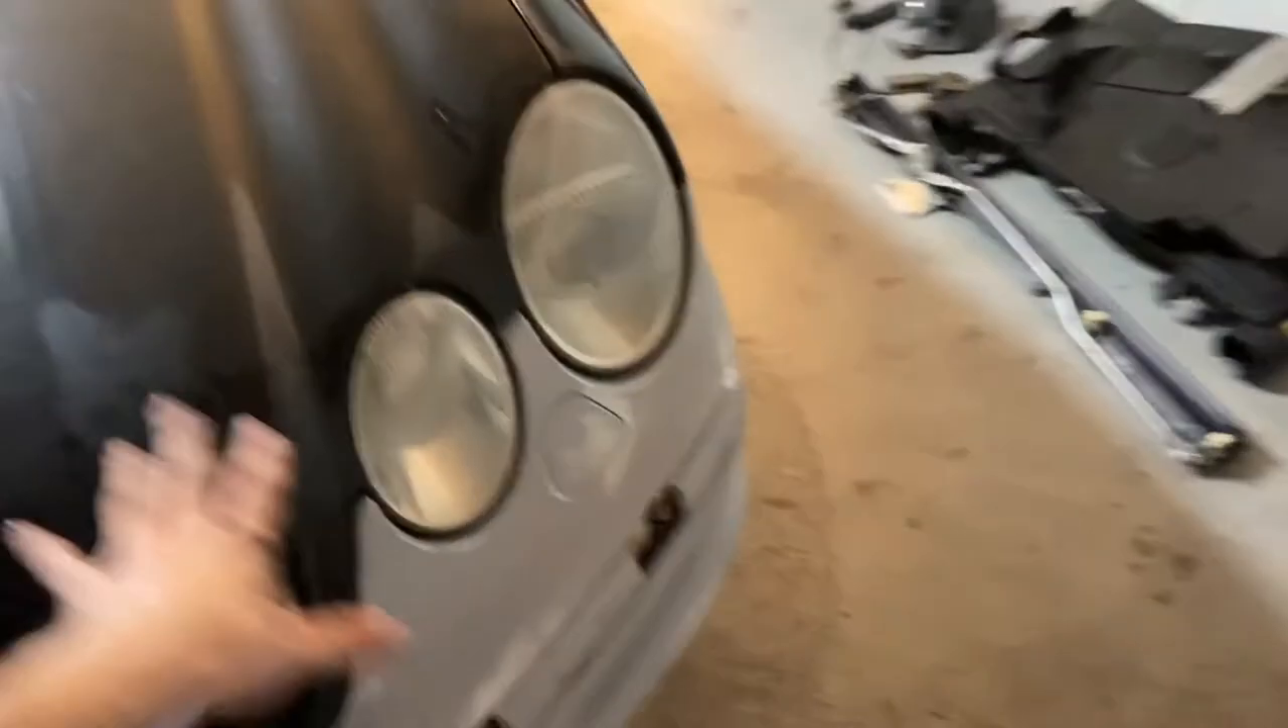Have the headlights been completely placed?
Yes.